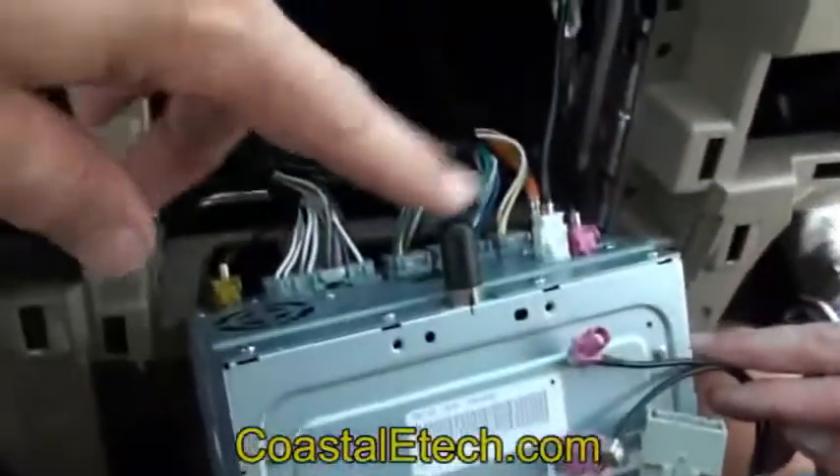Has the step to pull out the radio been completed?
Yes.